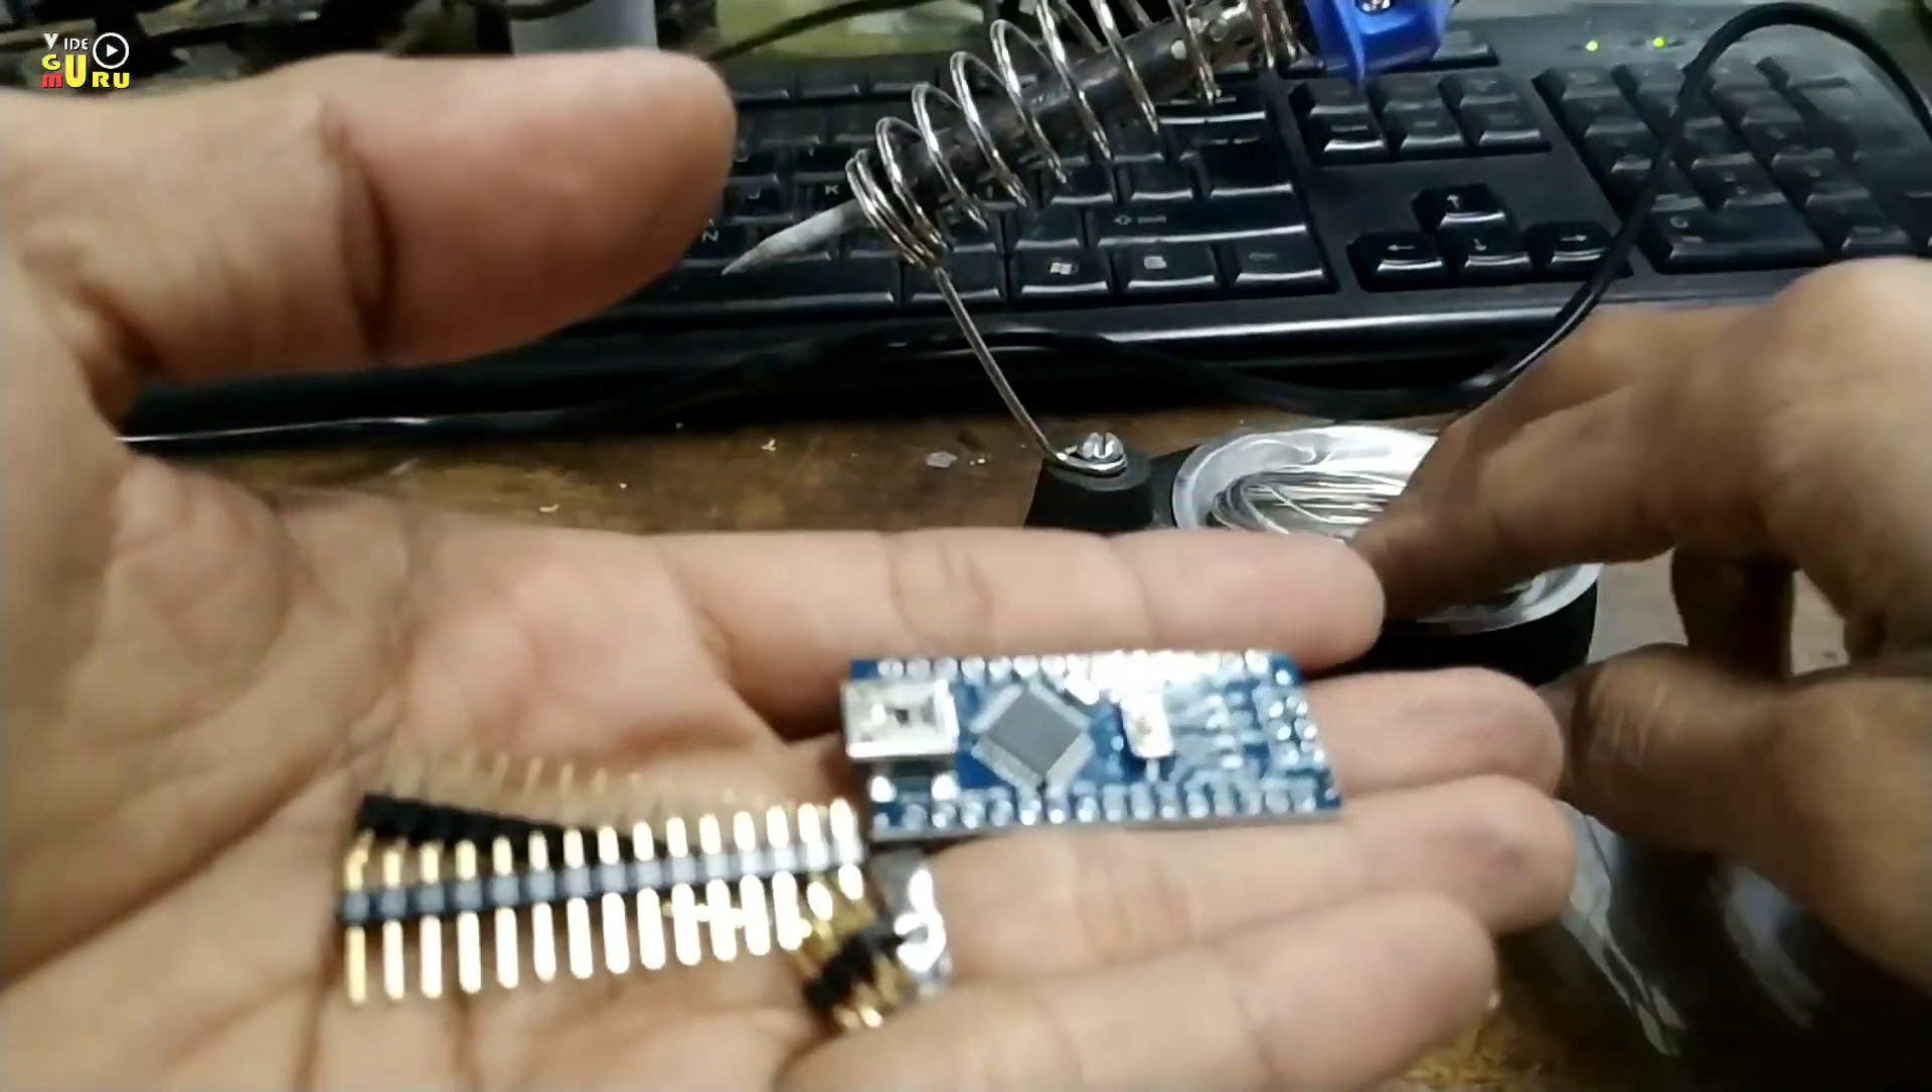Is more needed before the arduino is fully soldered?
Yes.